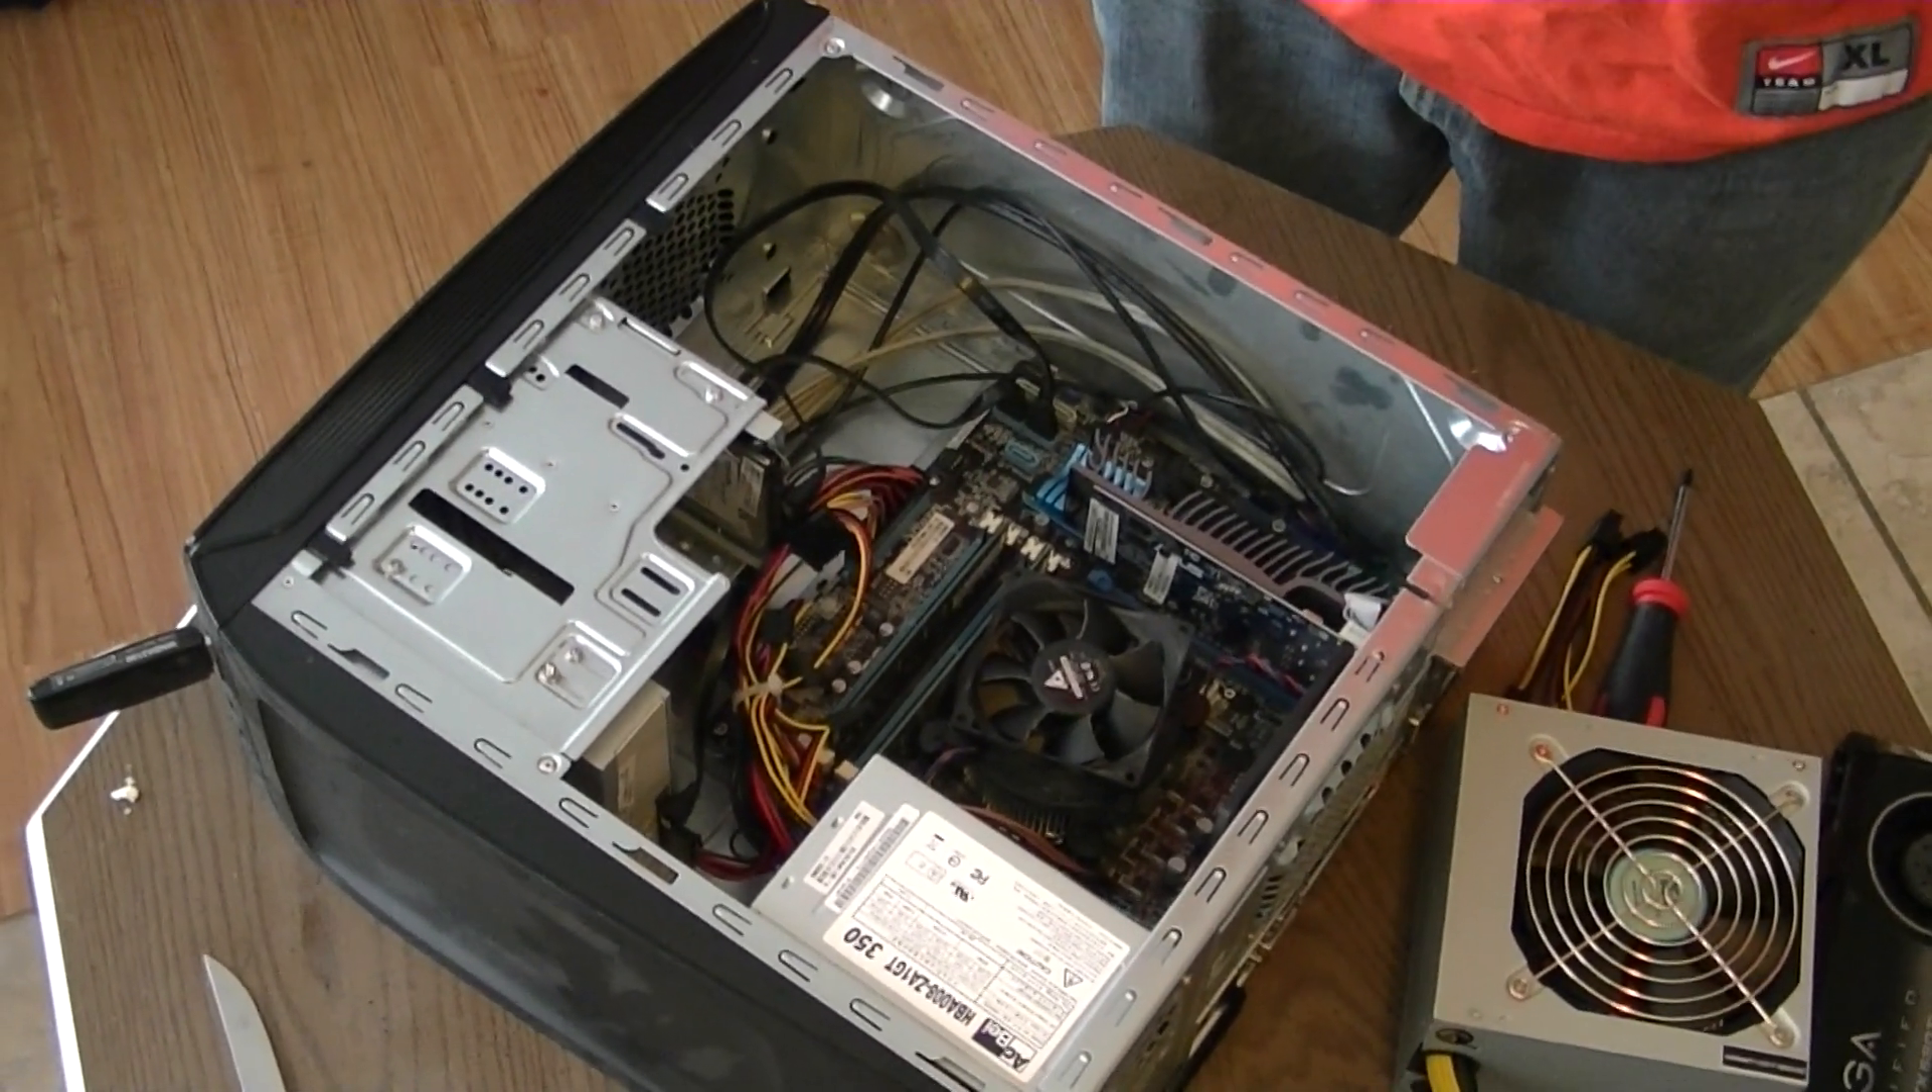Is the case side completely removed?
Yes.